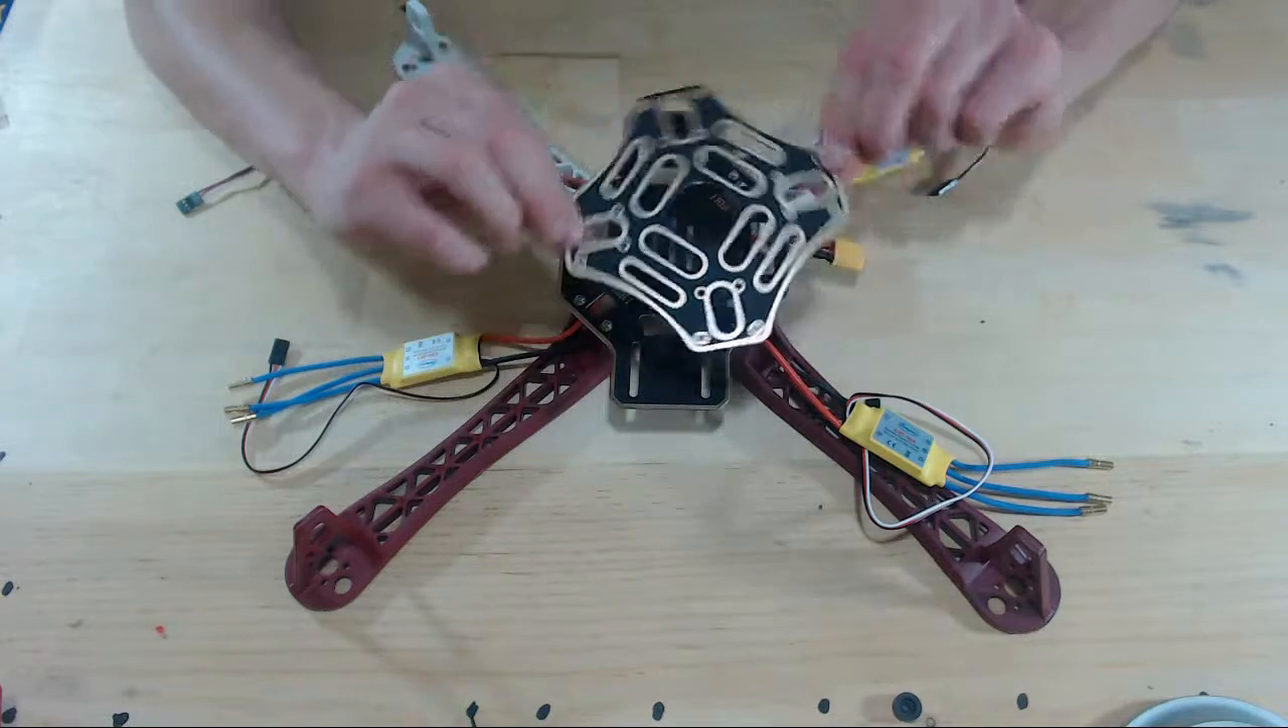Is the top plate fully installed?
No.